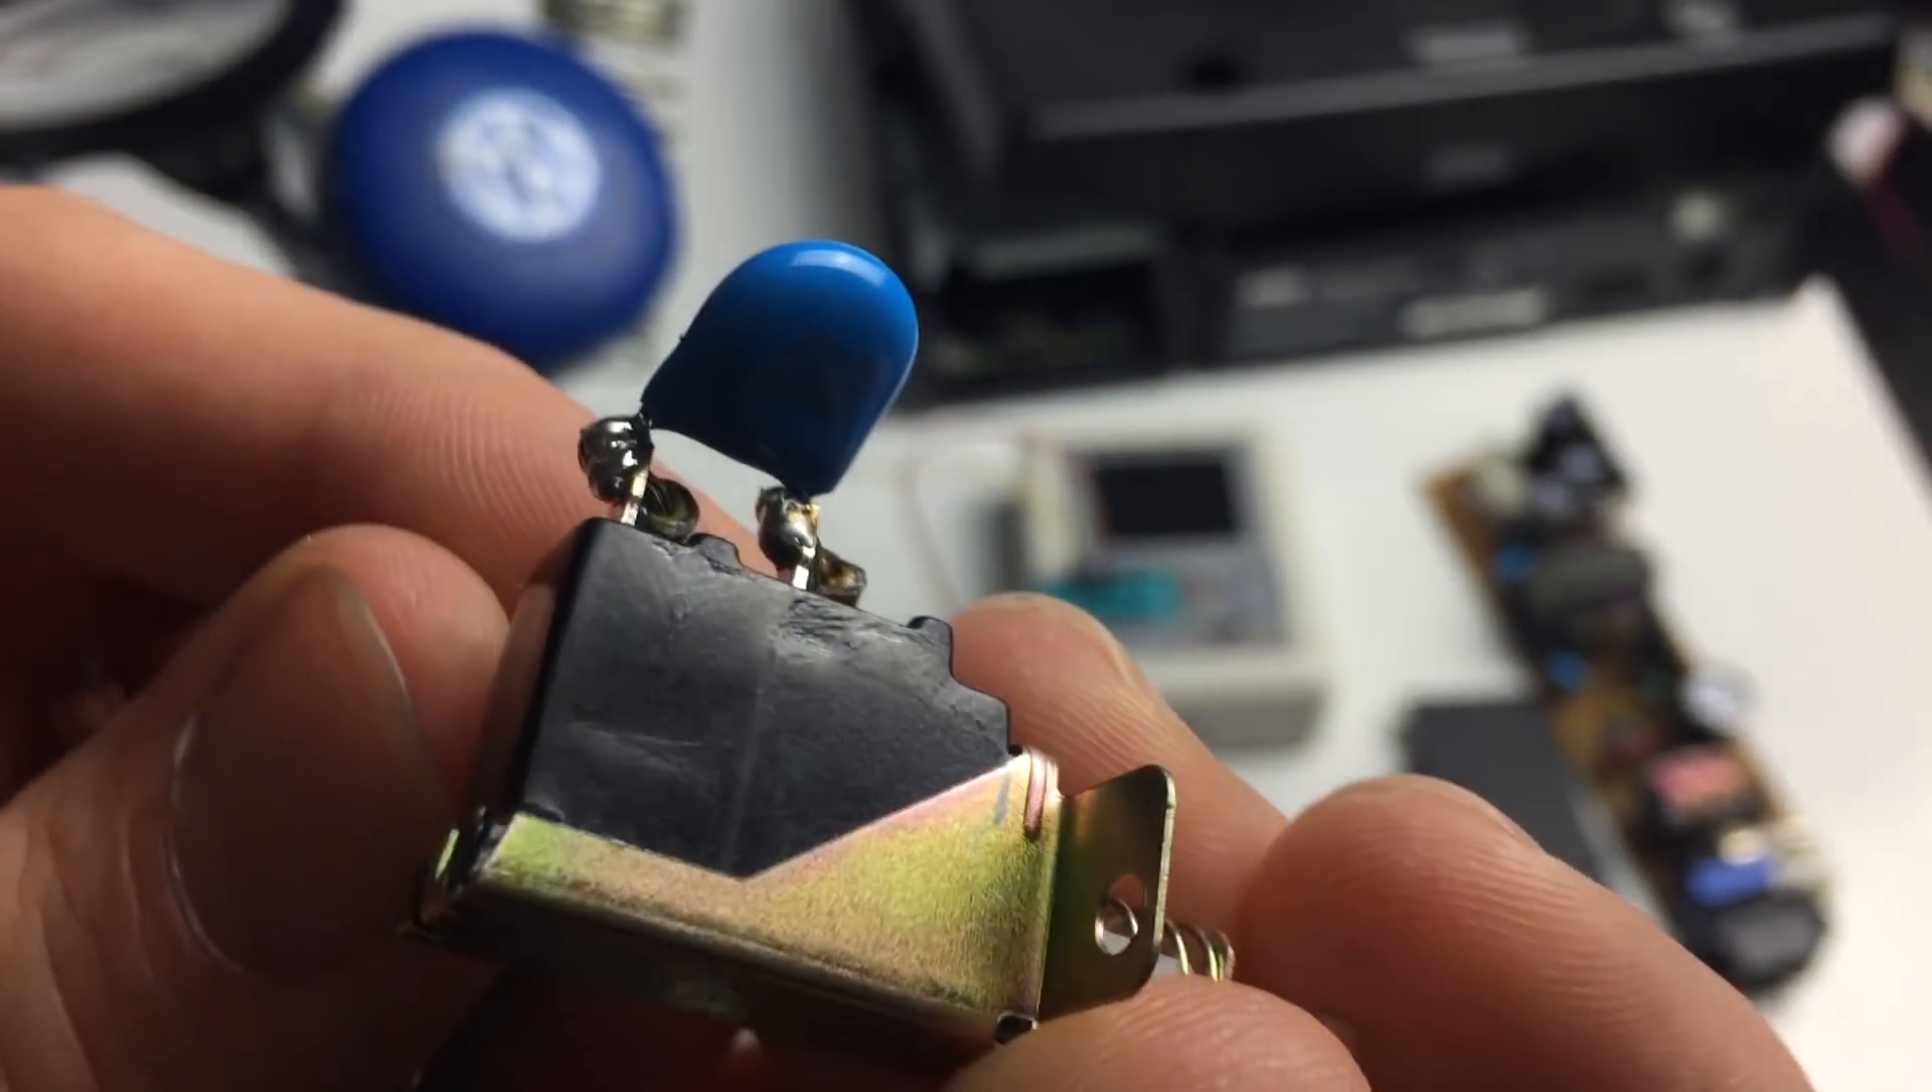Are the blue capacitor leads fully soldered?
Yes.